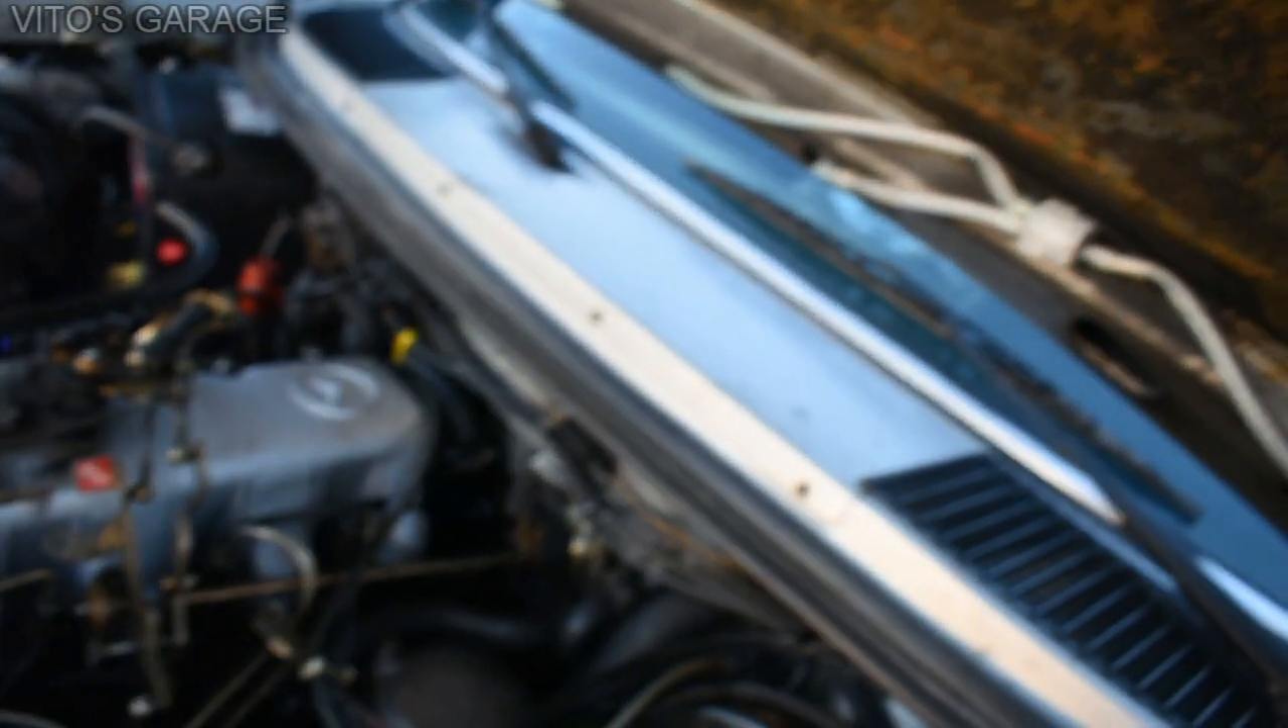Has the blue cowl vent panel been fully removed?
No.